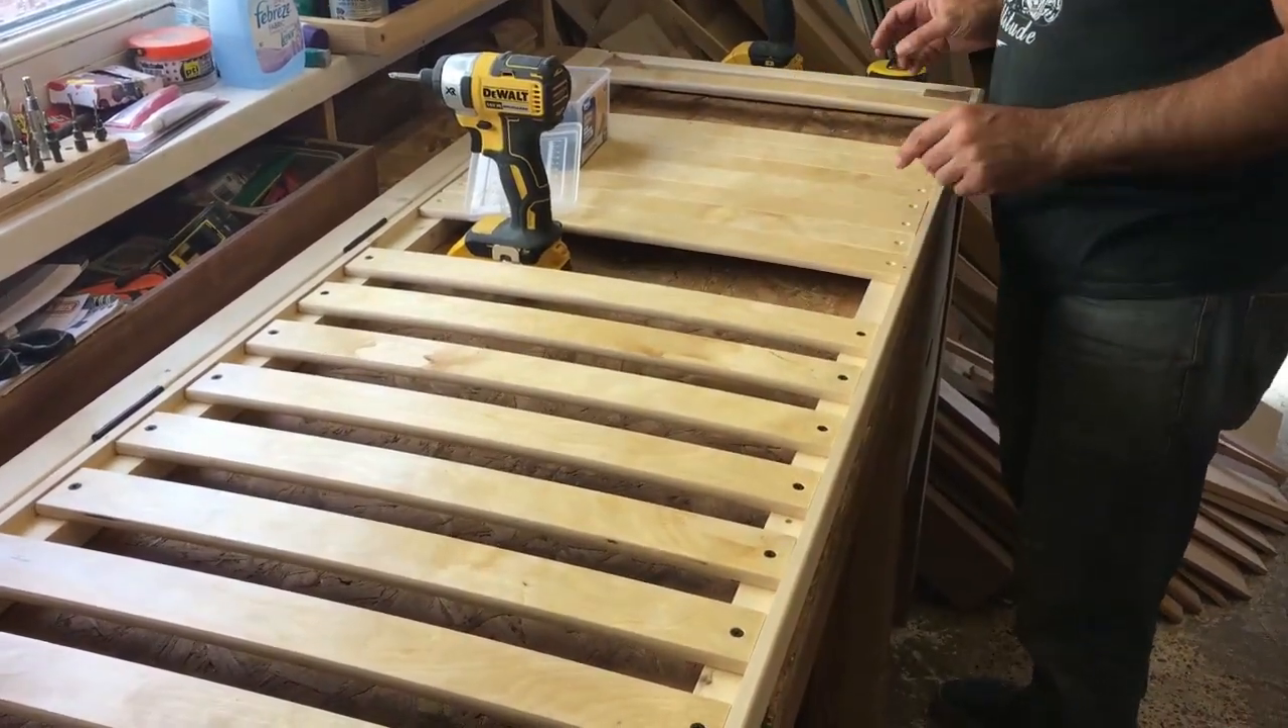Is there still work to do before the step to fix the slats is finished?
Yes.